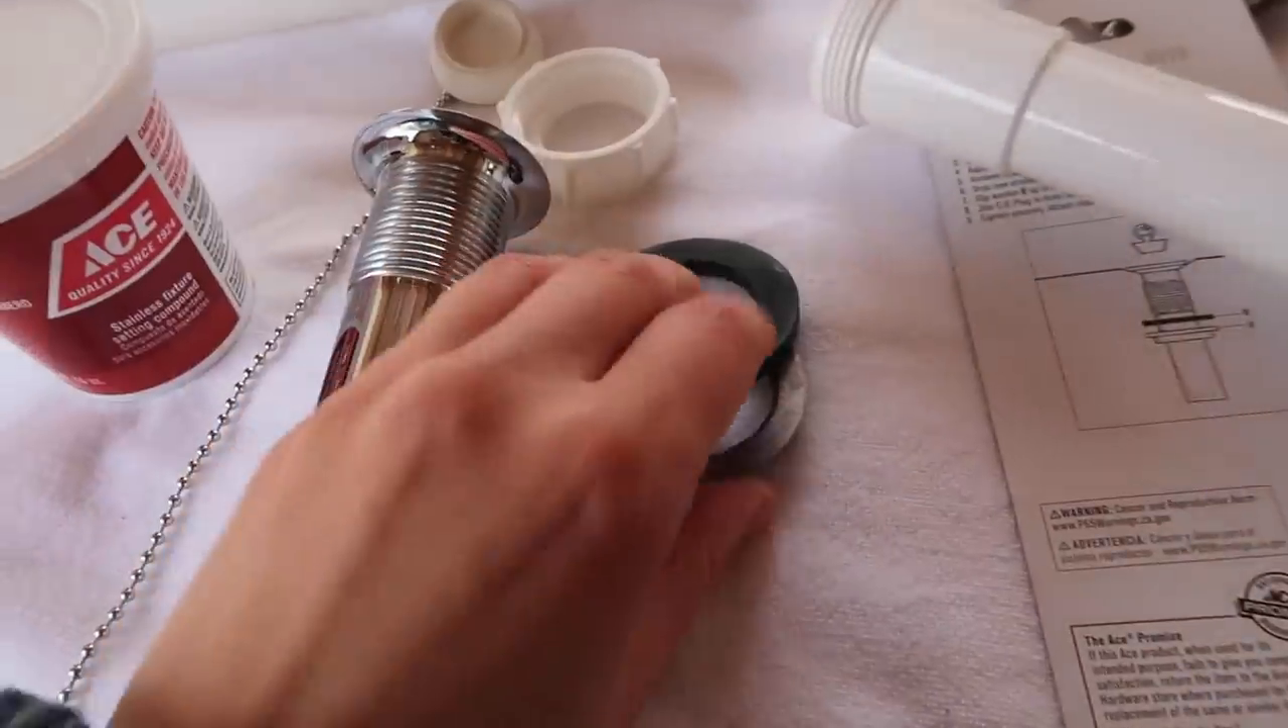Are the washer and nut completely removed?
Yes.